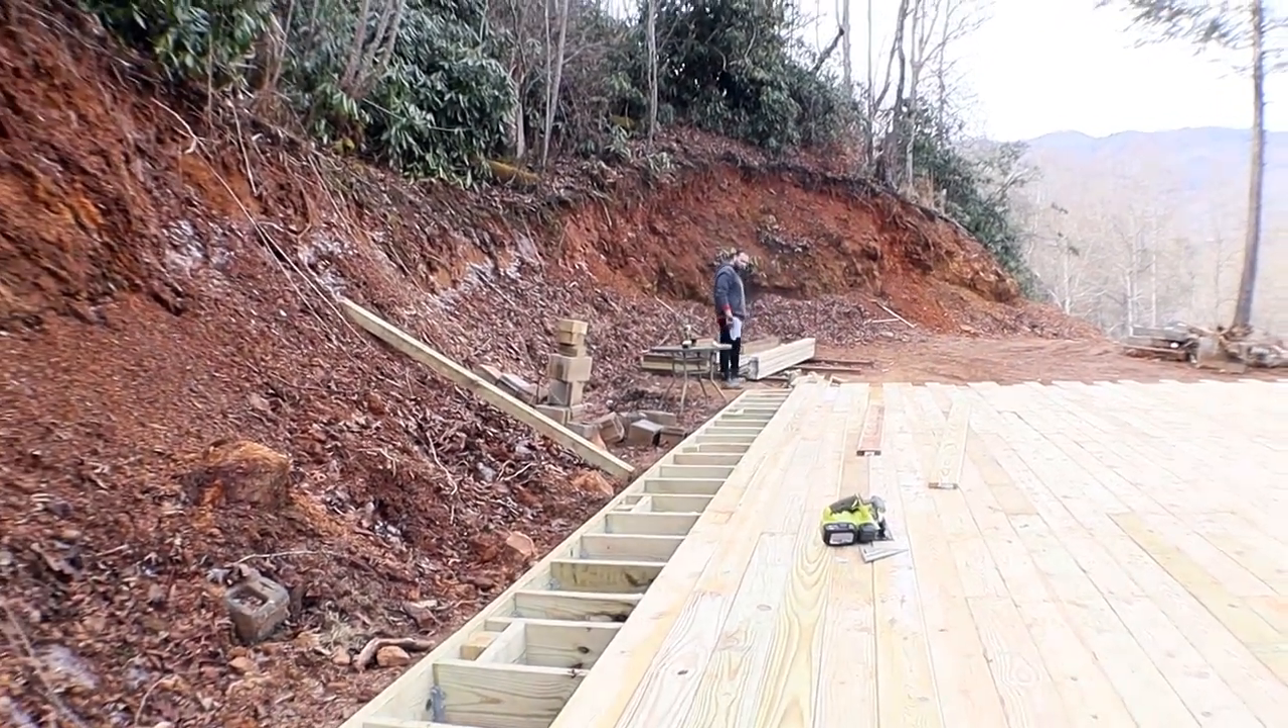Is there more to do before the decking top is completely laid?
Yes.